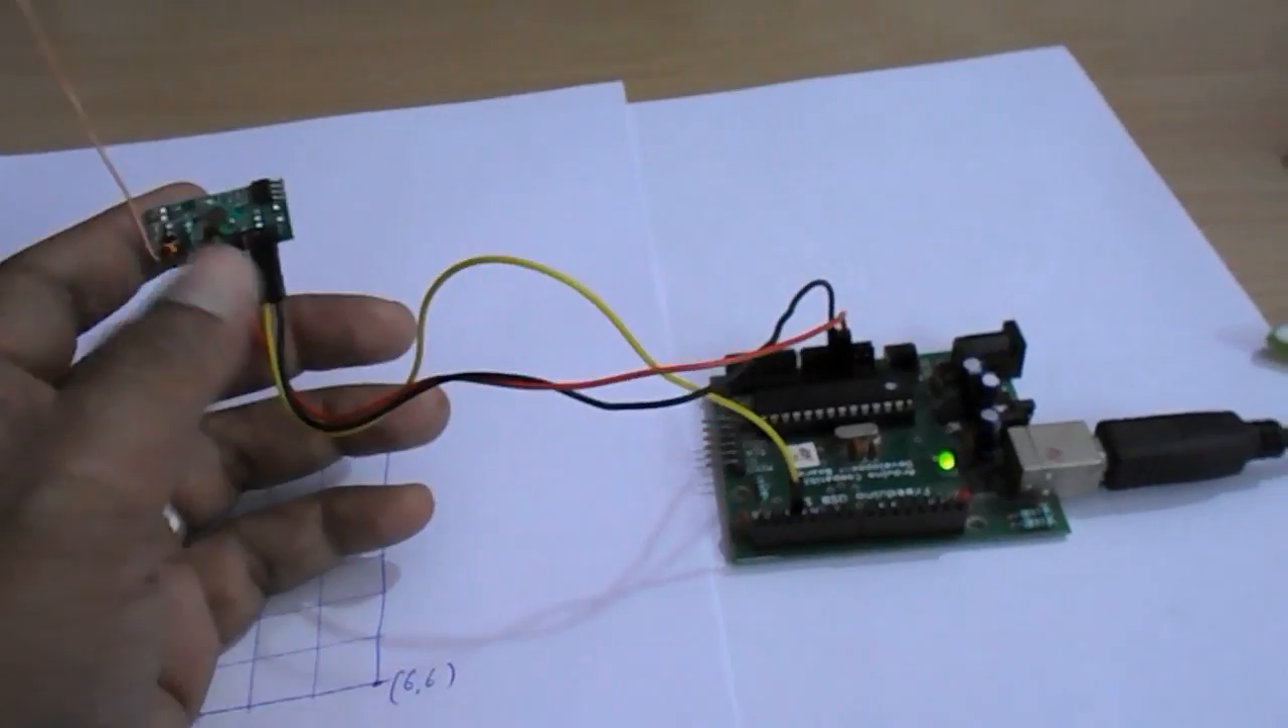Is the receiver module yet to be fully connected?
No.